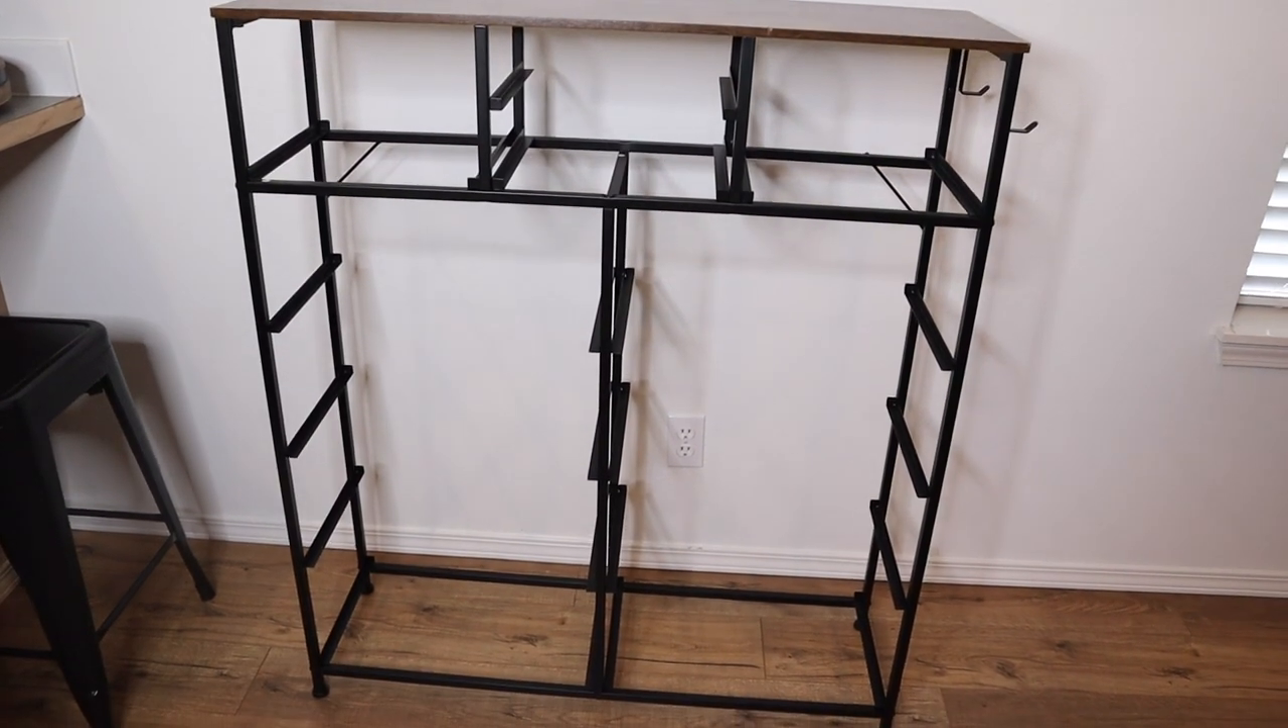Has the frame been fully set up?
Yes.